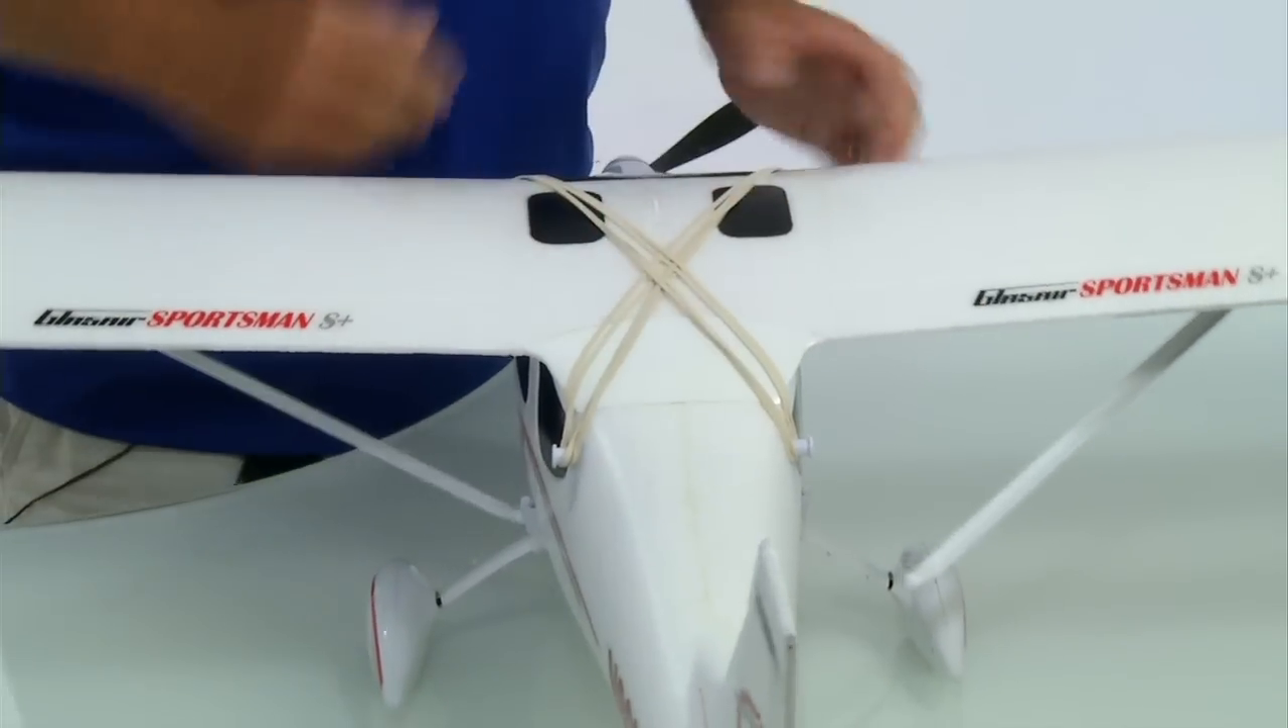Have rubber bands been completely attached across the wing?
Yes.